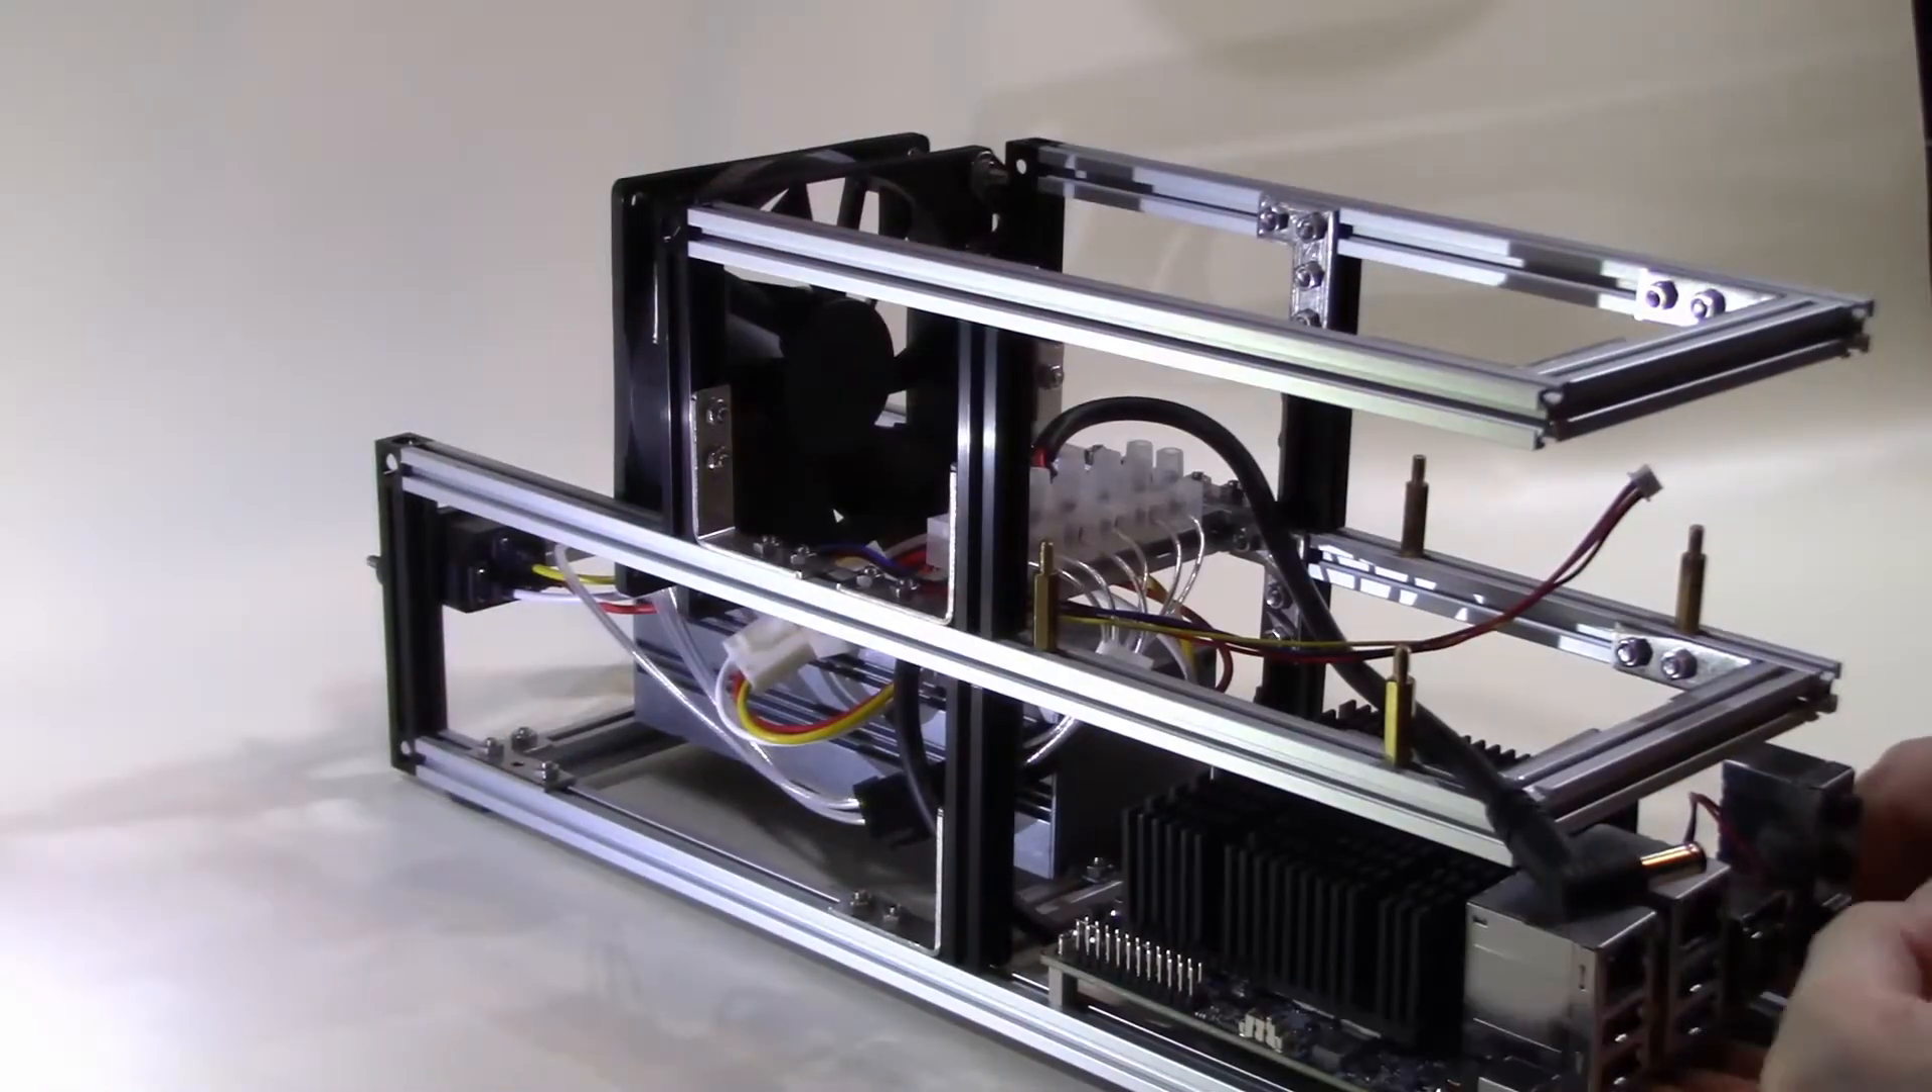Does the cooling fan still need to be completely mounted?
No.